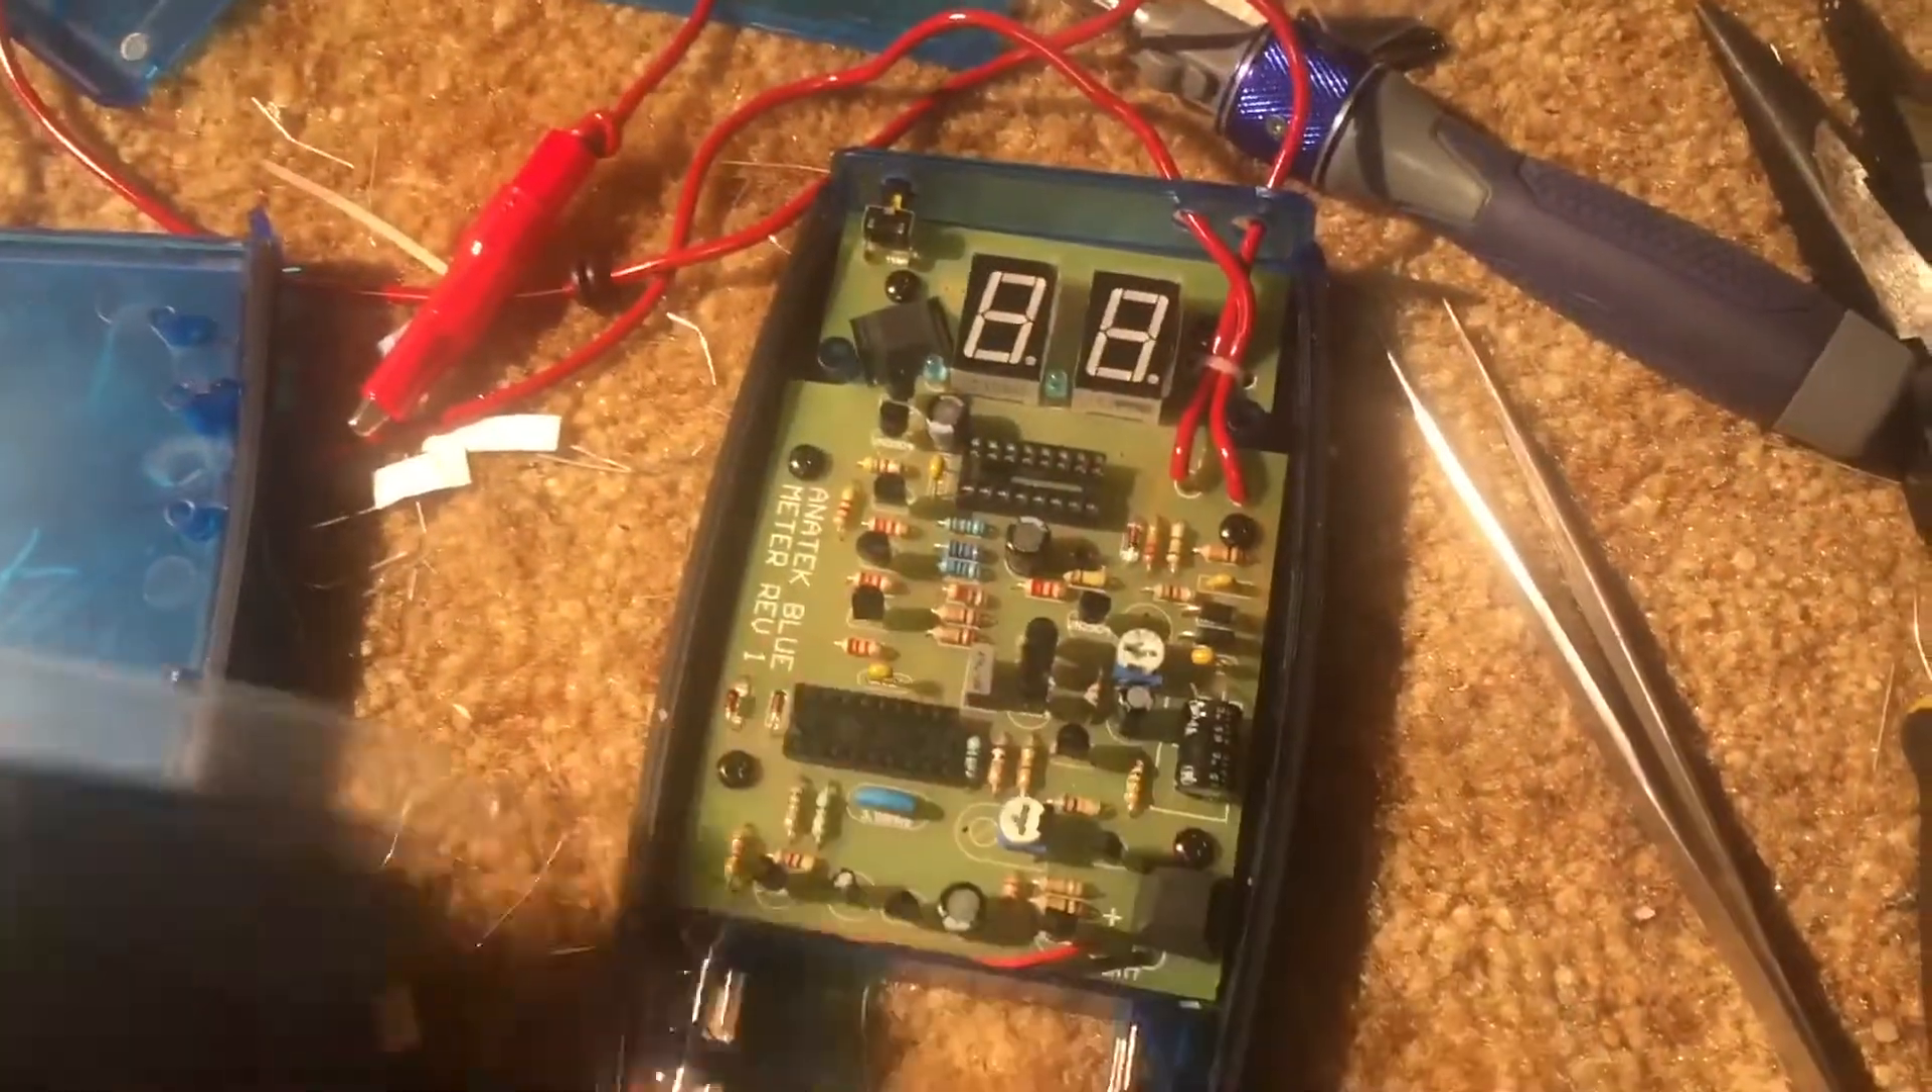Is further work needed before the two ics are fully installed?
Yes.